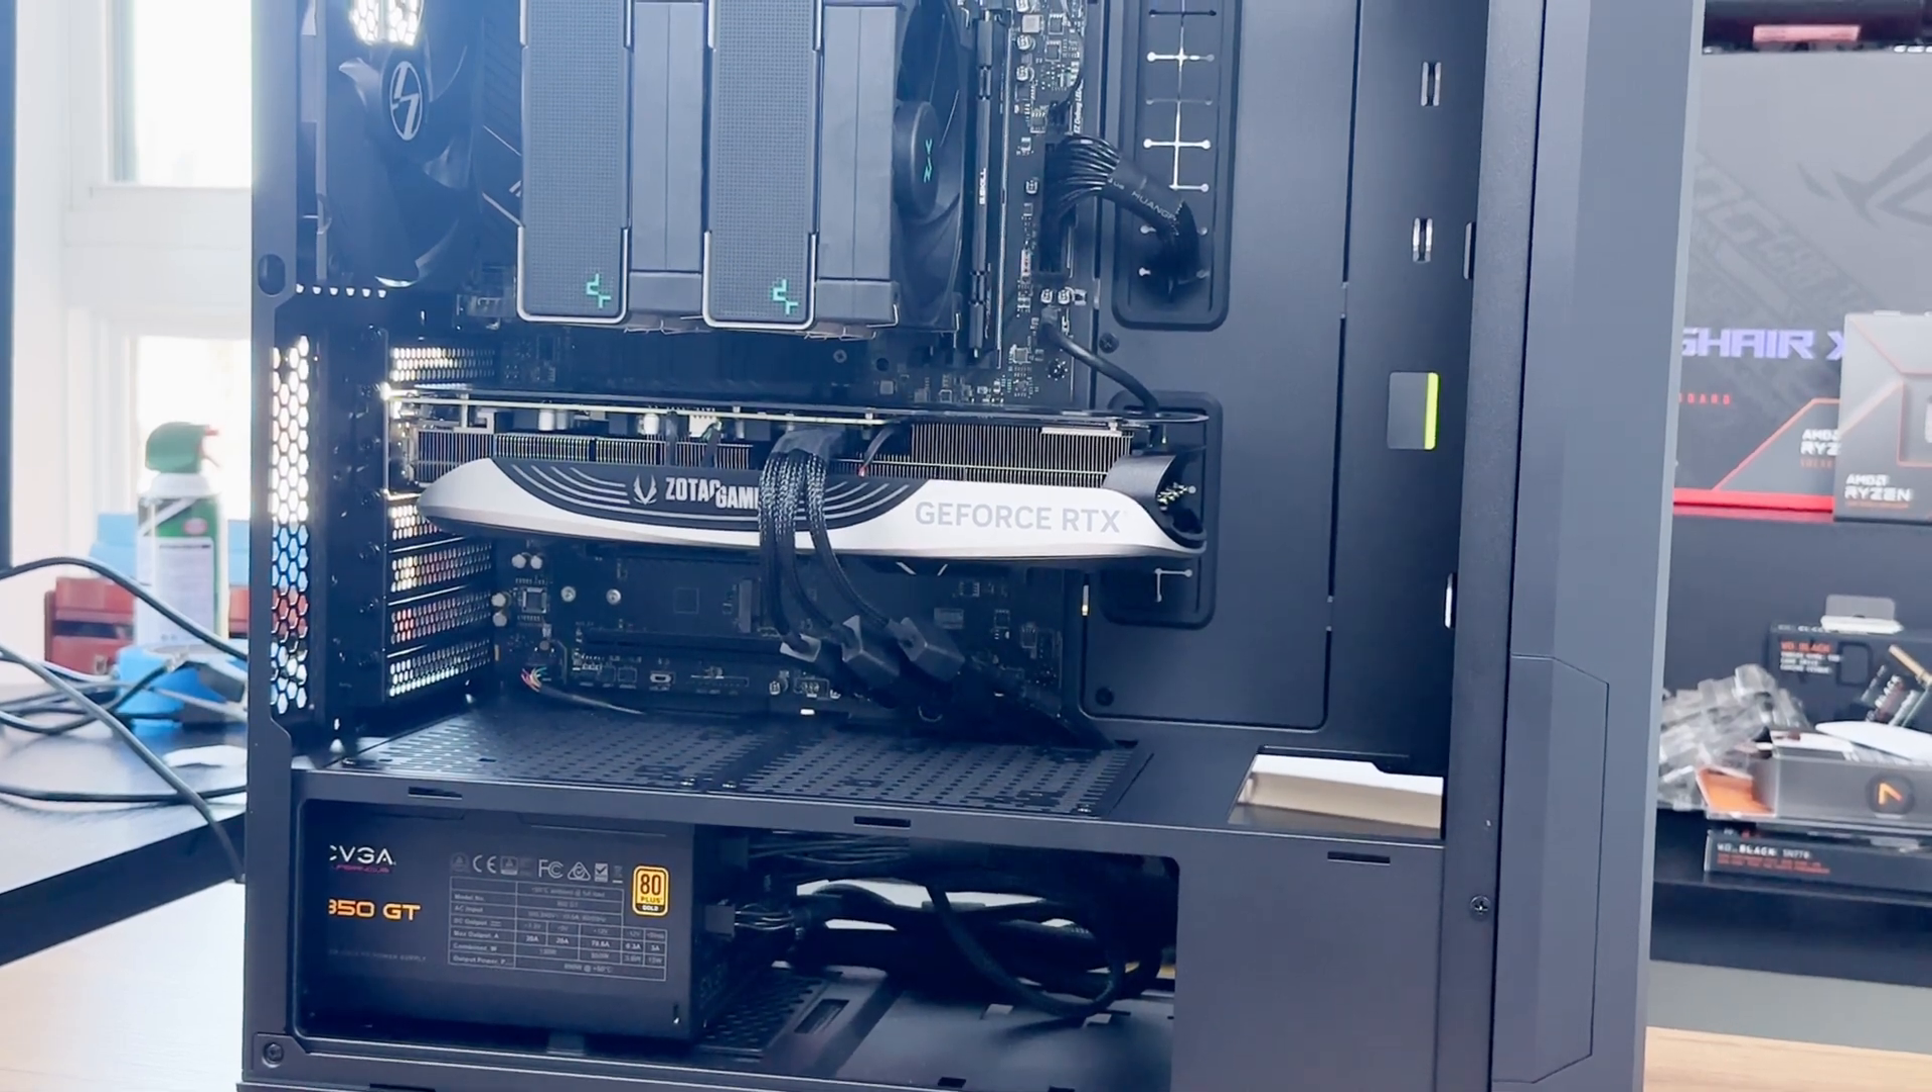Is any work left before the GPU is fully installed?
No.